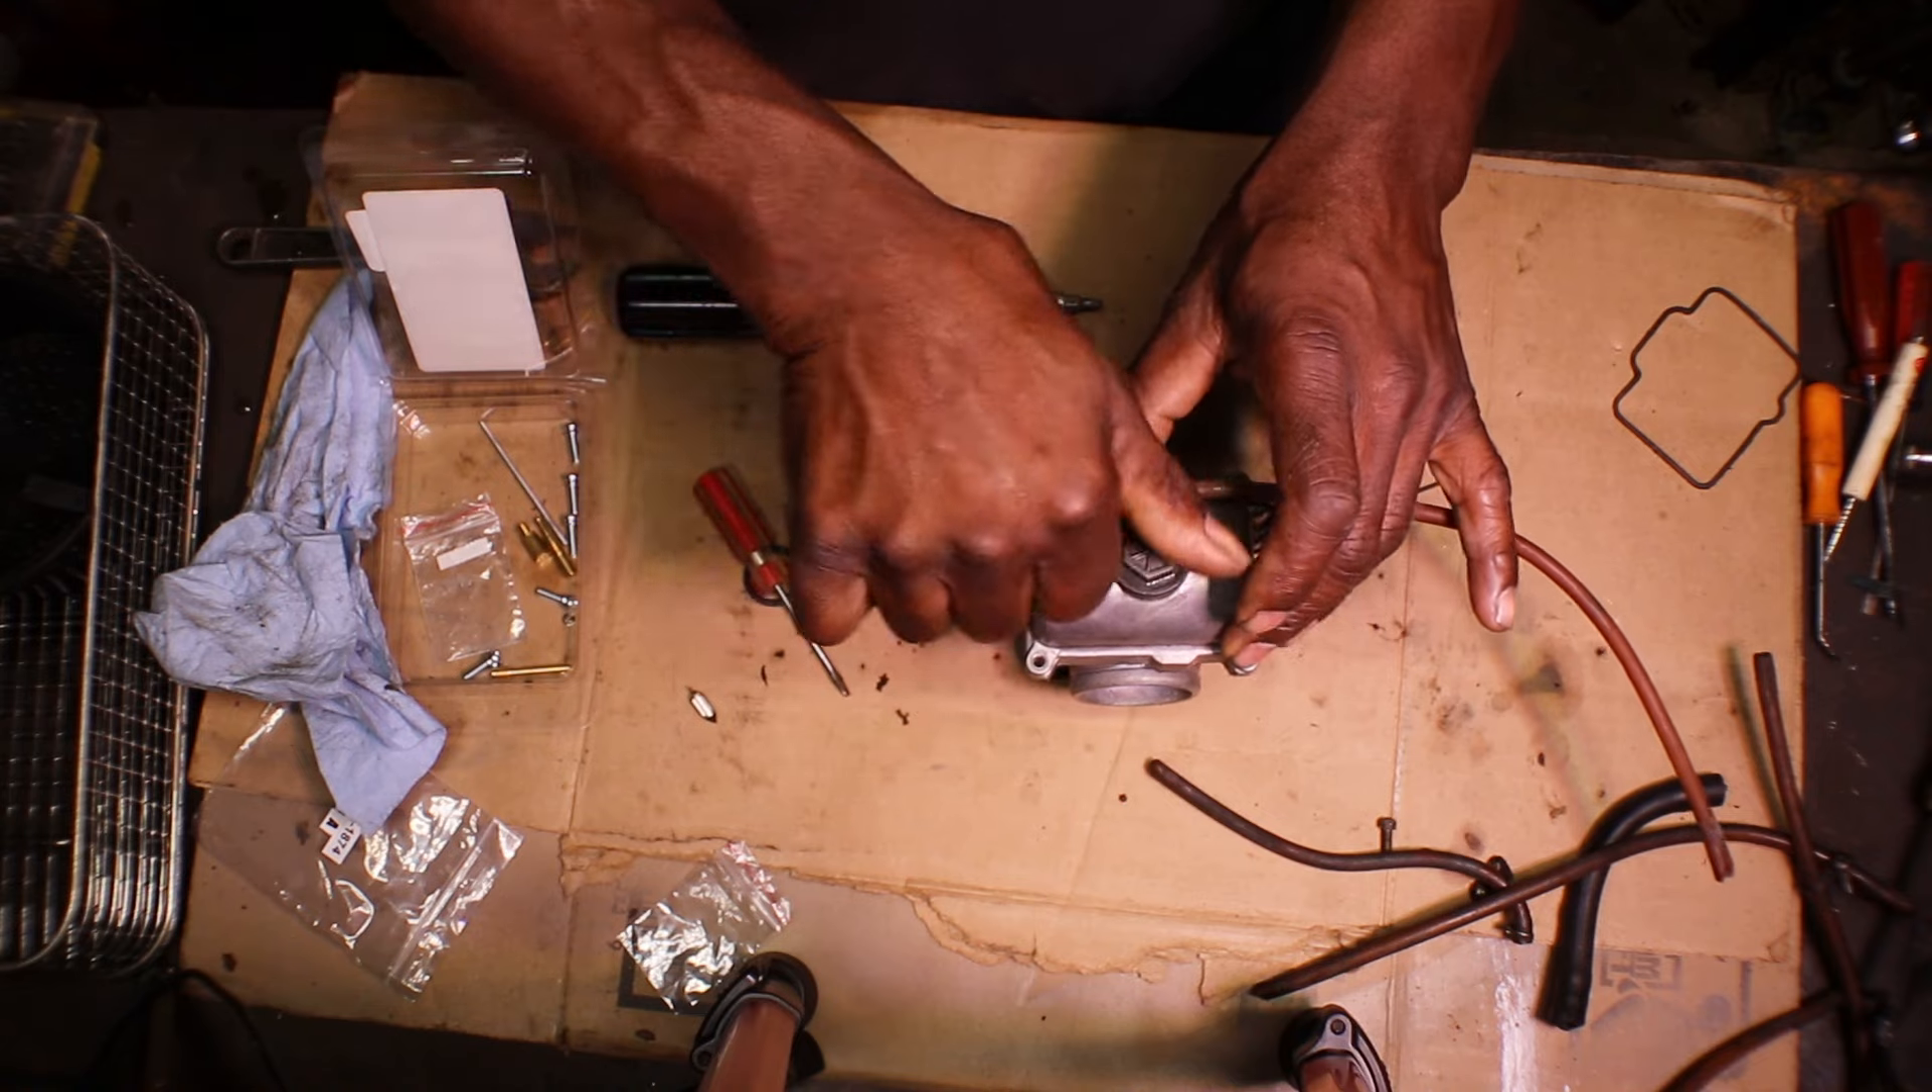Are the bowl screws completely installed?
No.